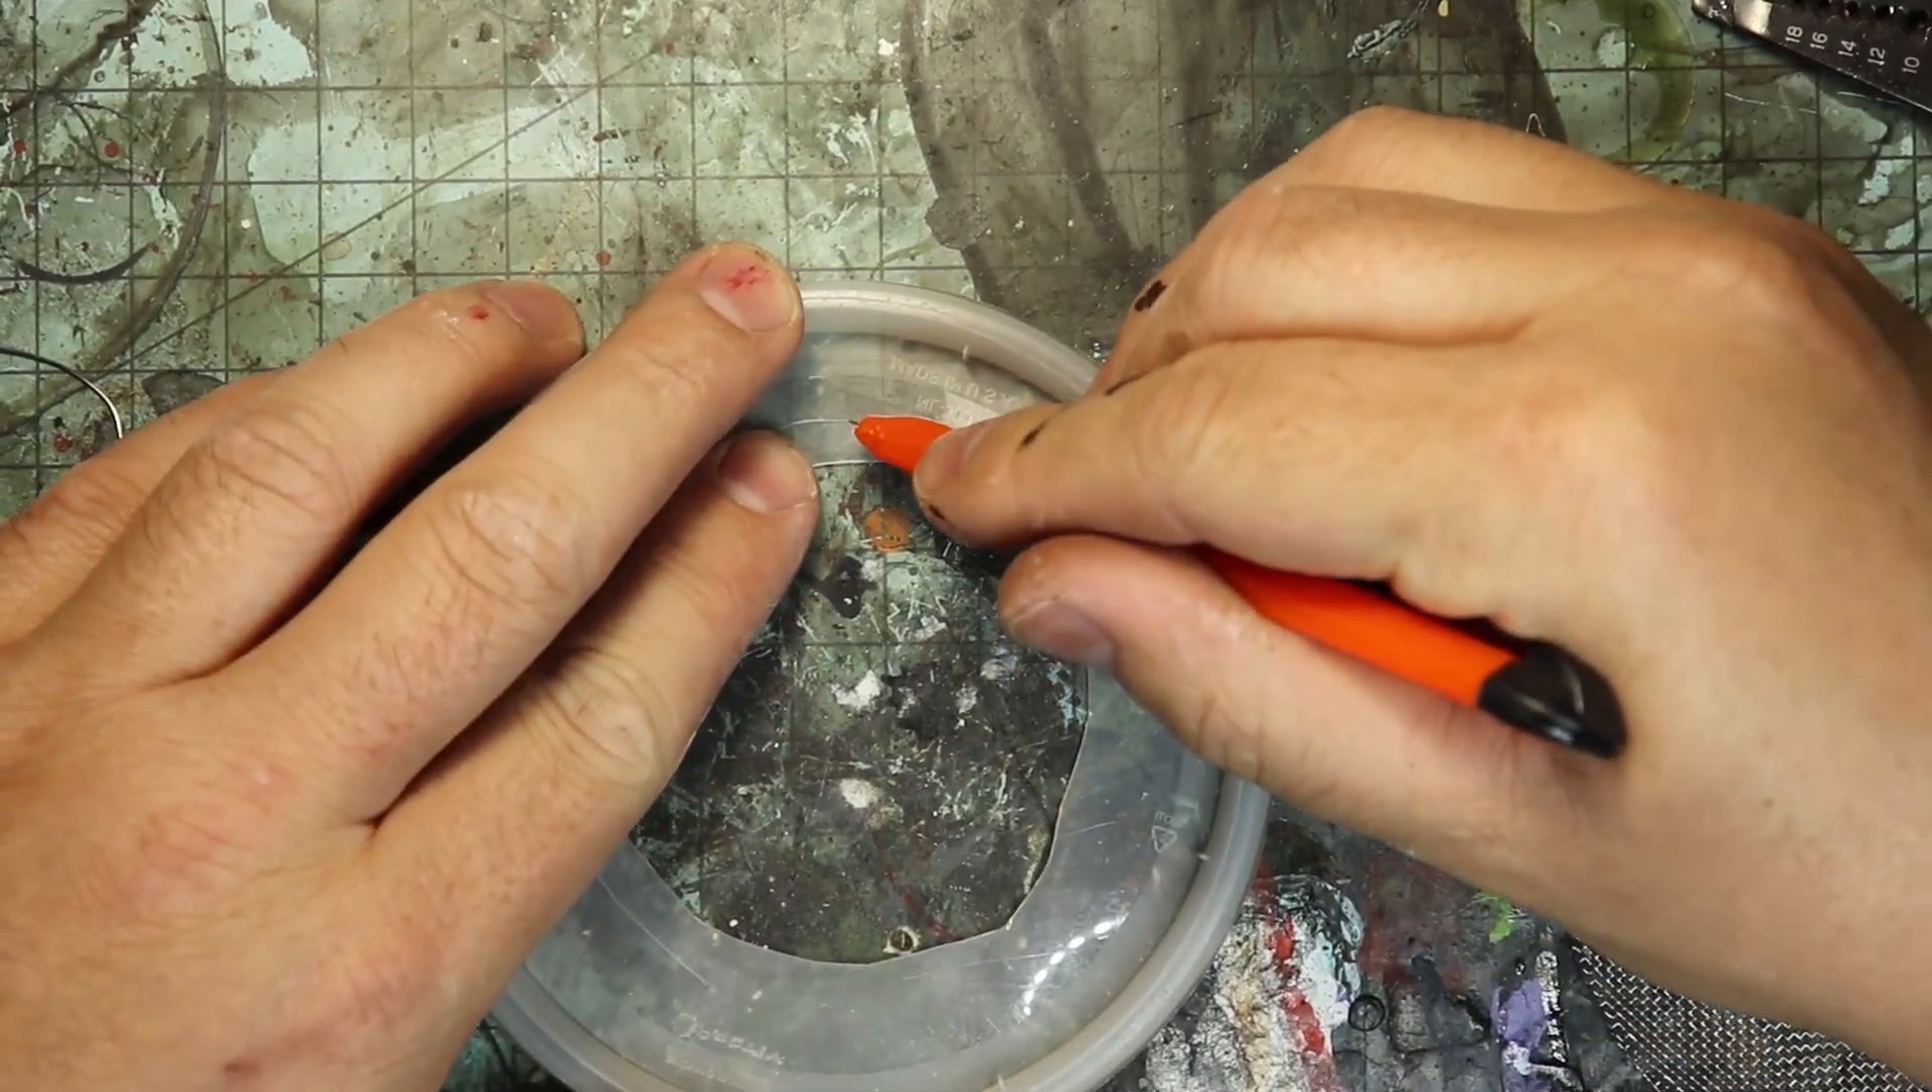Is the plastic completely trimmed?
No.